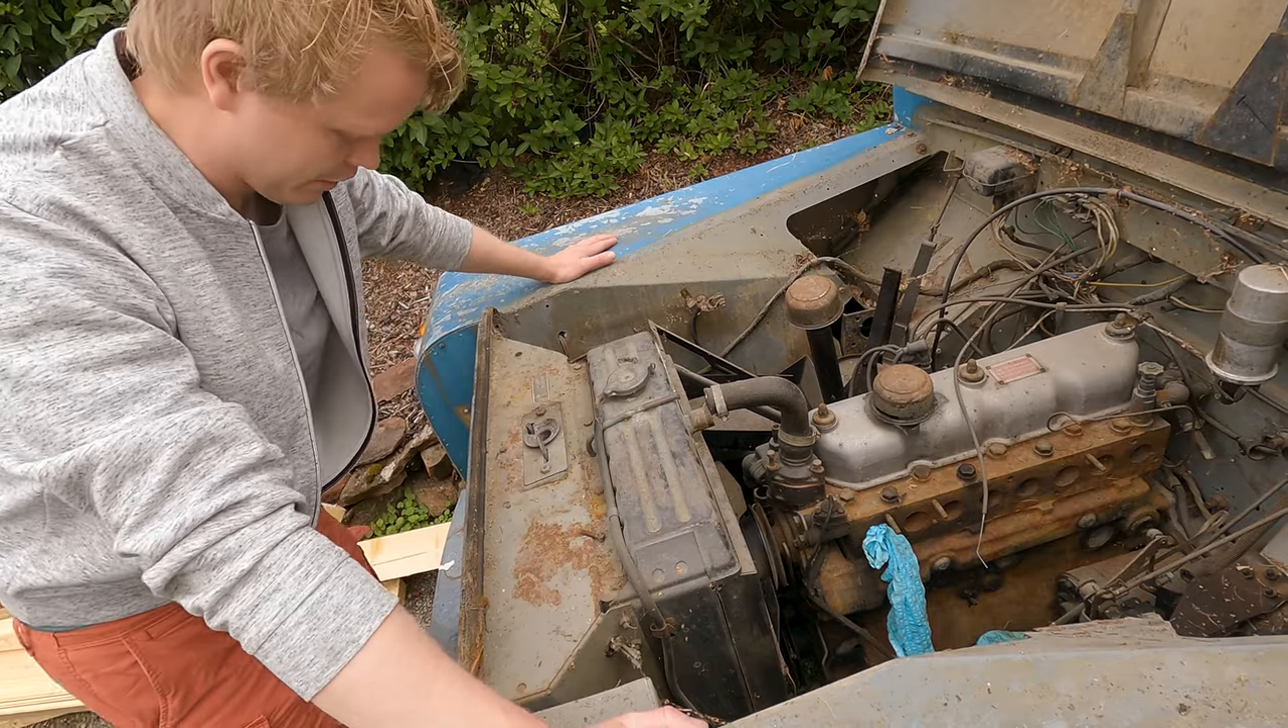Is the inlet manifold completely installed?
No.